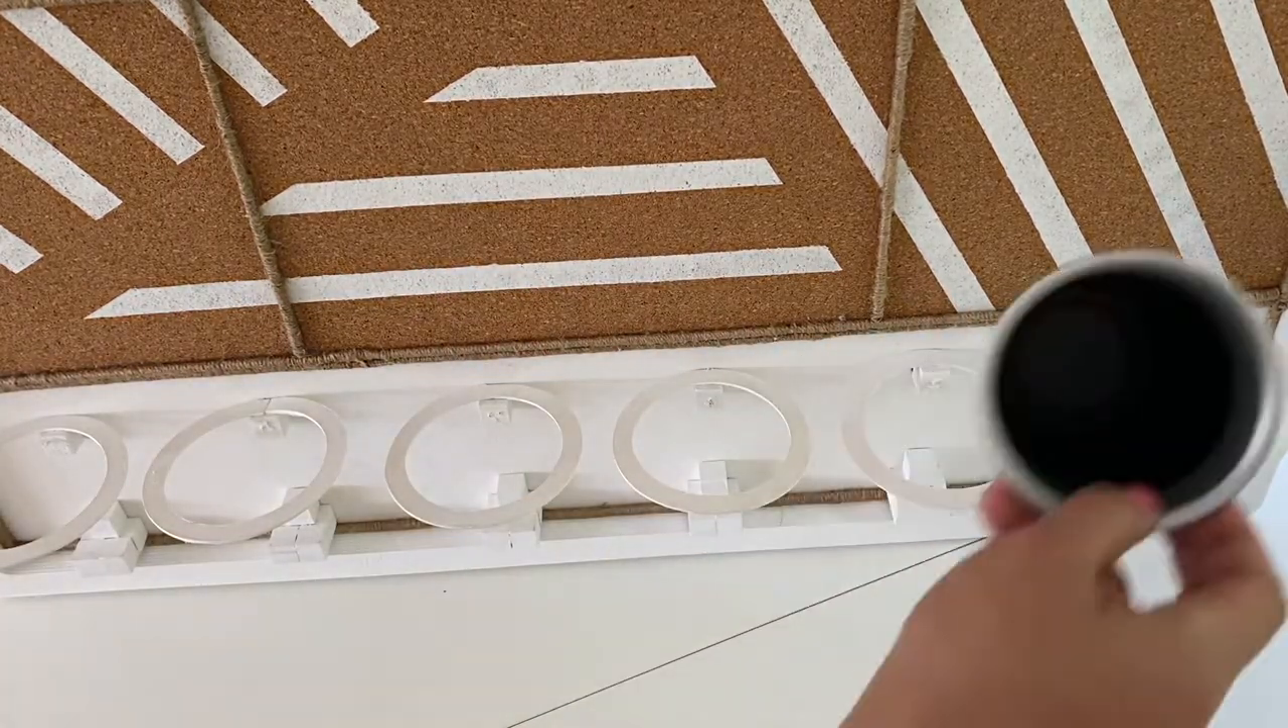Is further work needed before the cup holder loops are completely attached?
No.